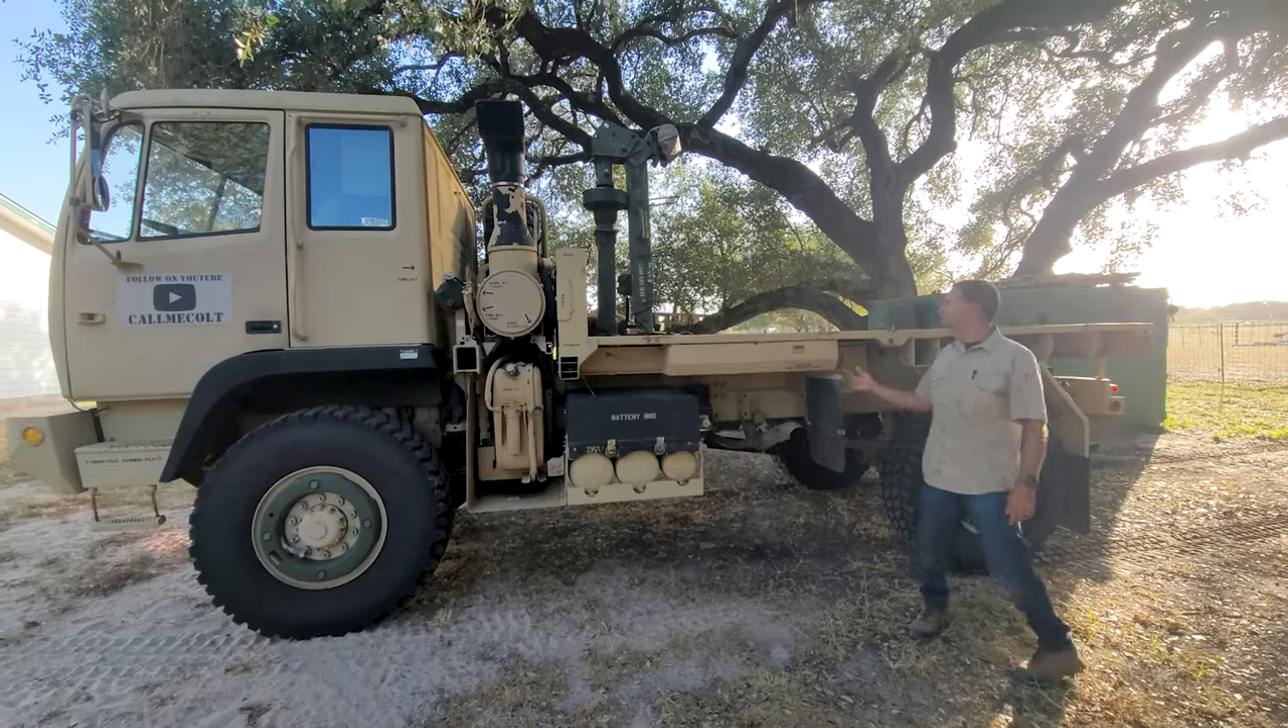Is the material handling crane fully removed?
No.